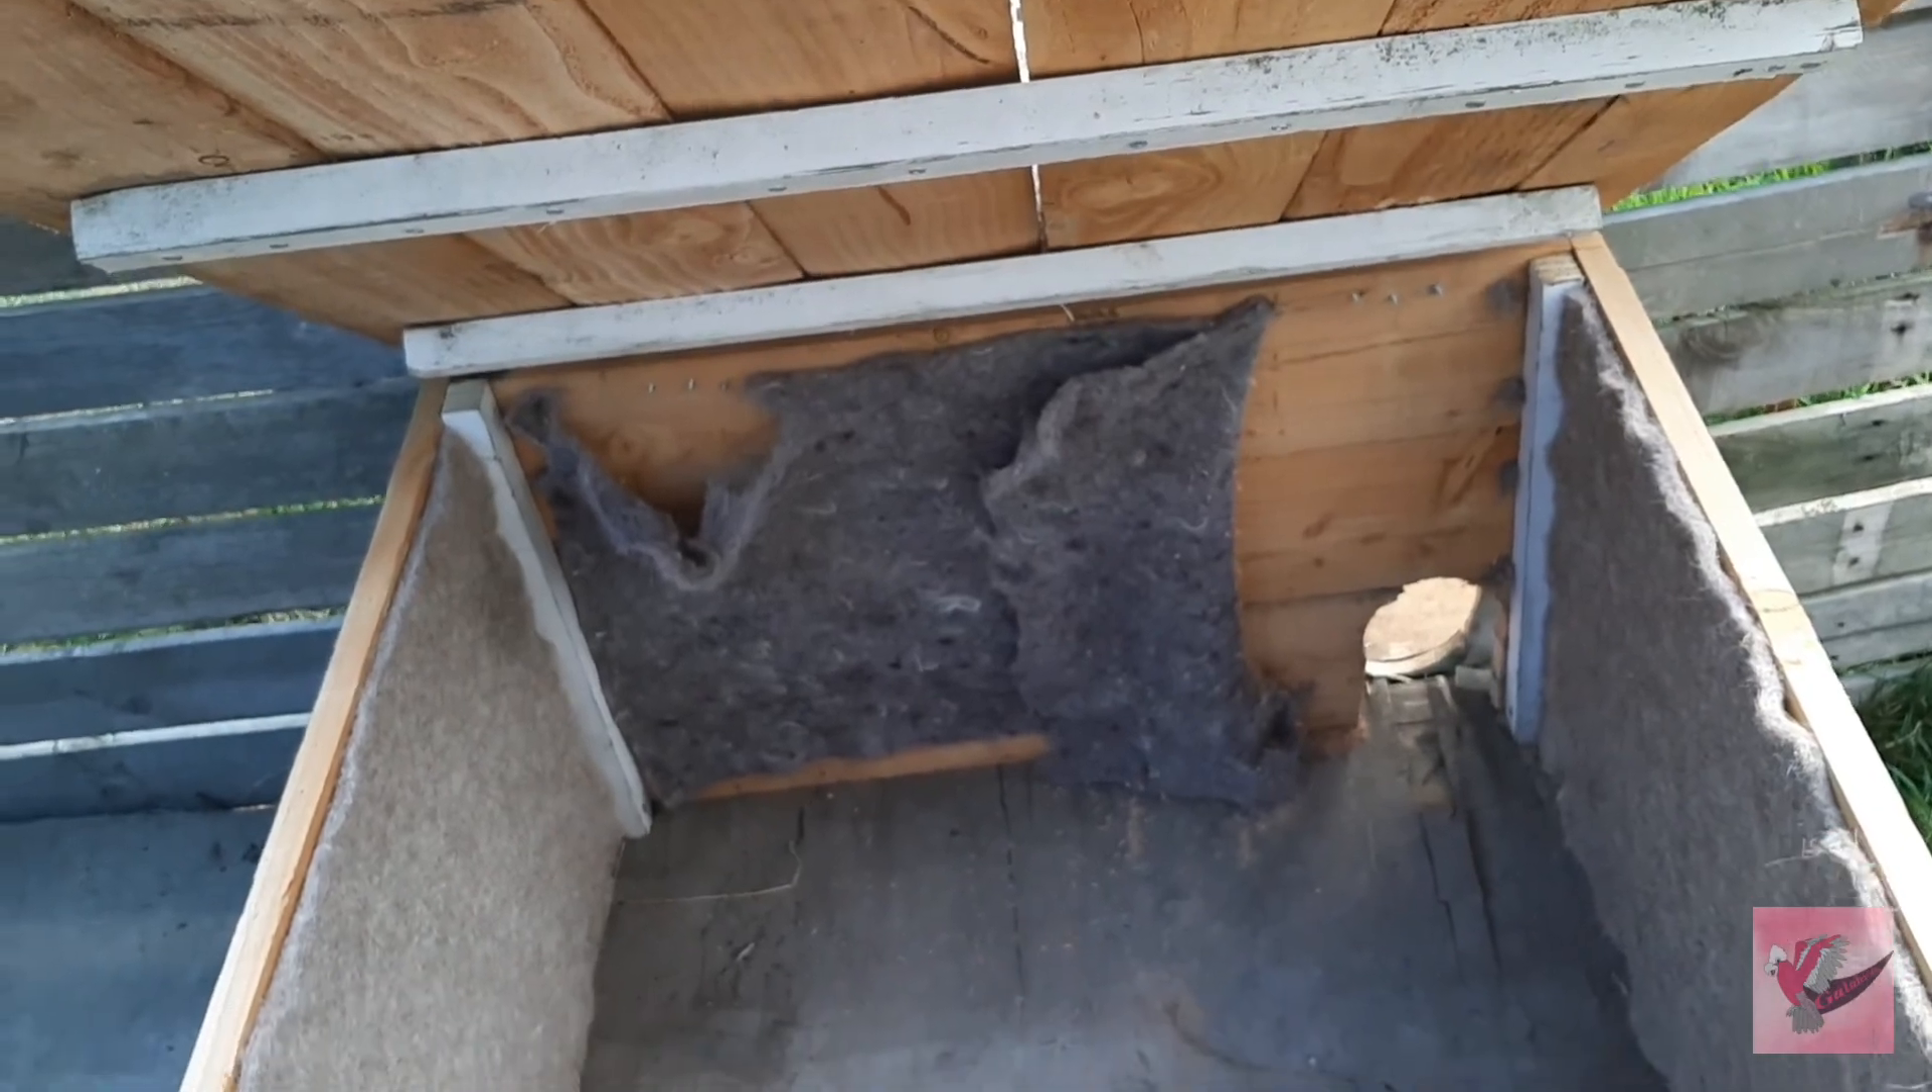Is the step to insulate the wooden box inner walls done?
No.